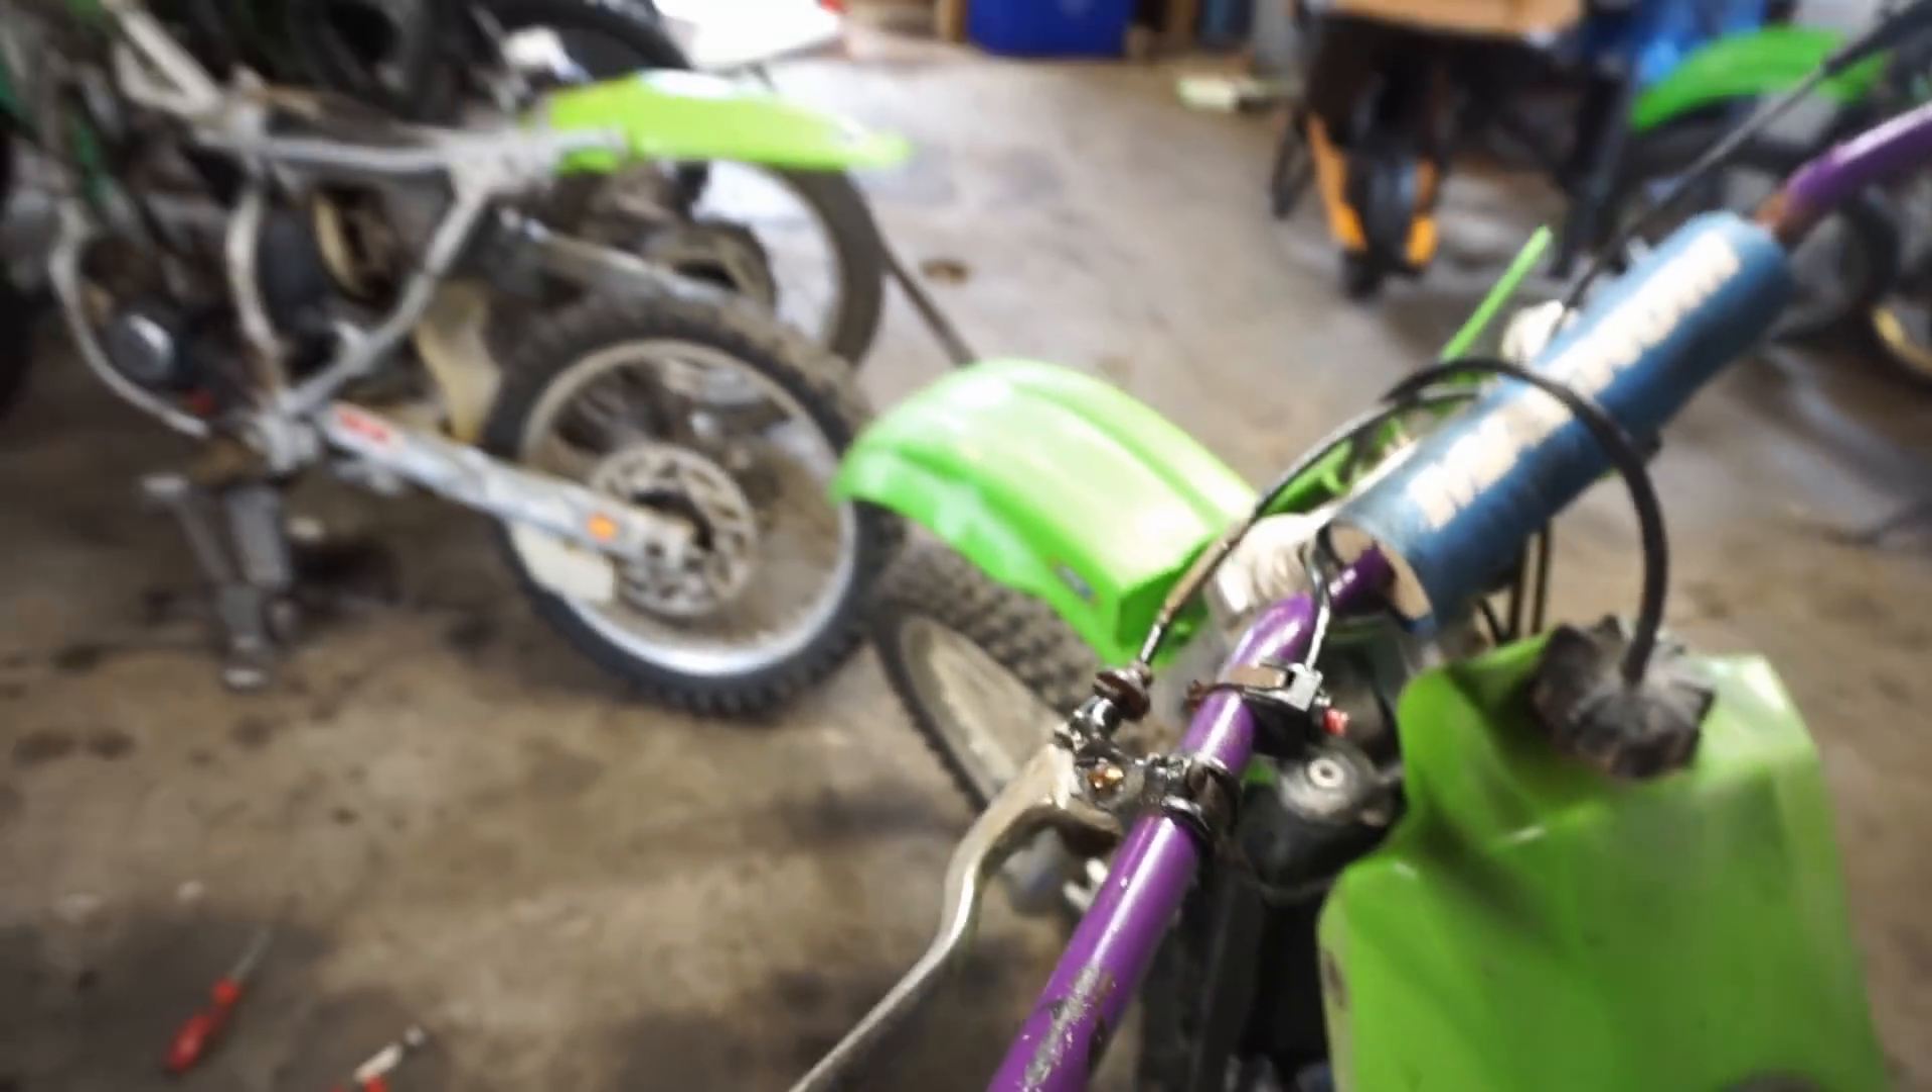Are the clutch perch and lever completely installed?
Yes.